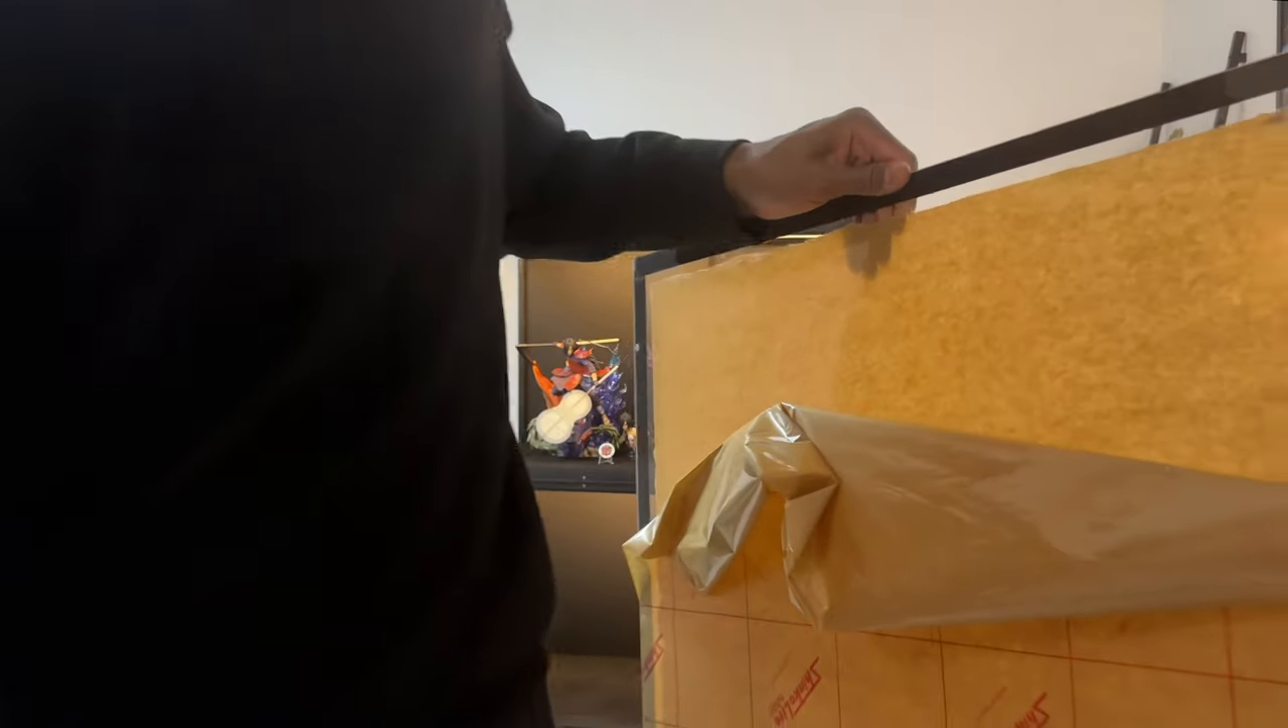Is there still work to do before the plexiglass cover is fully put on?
Yes.